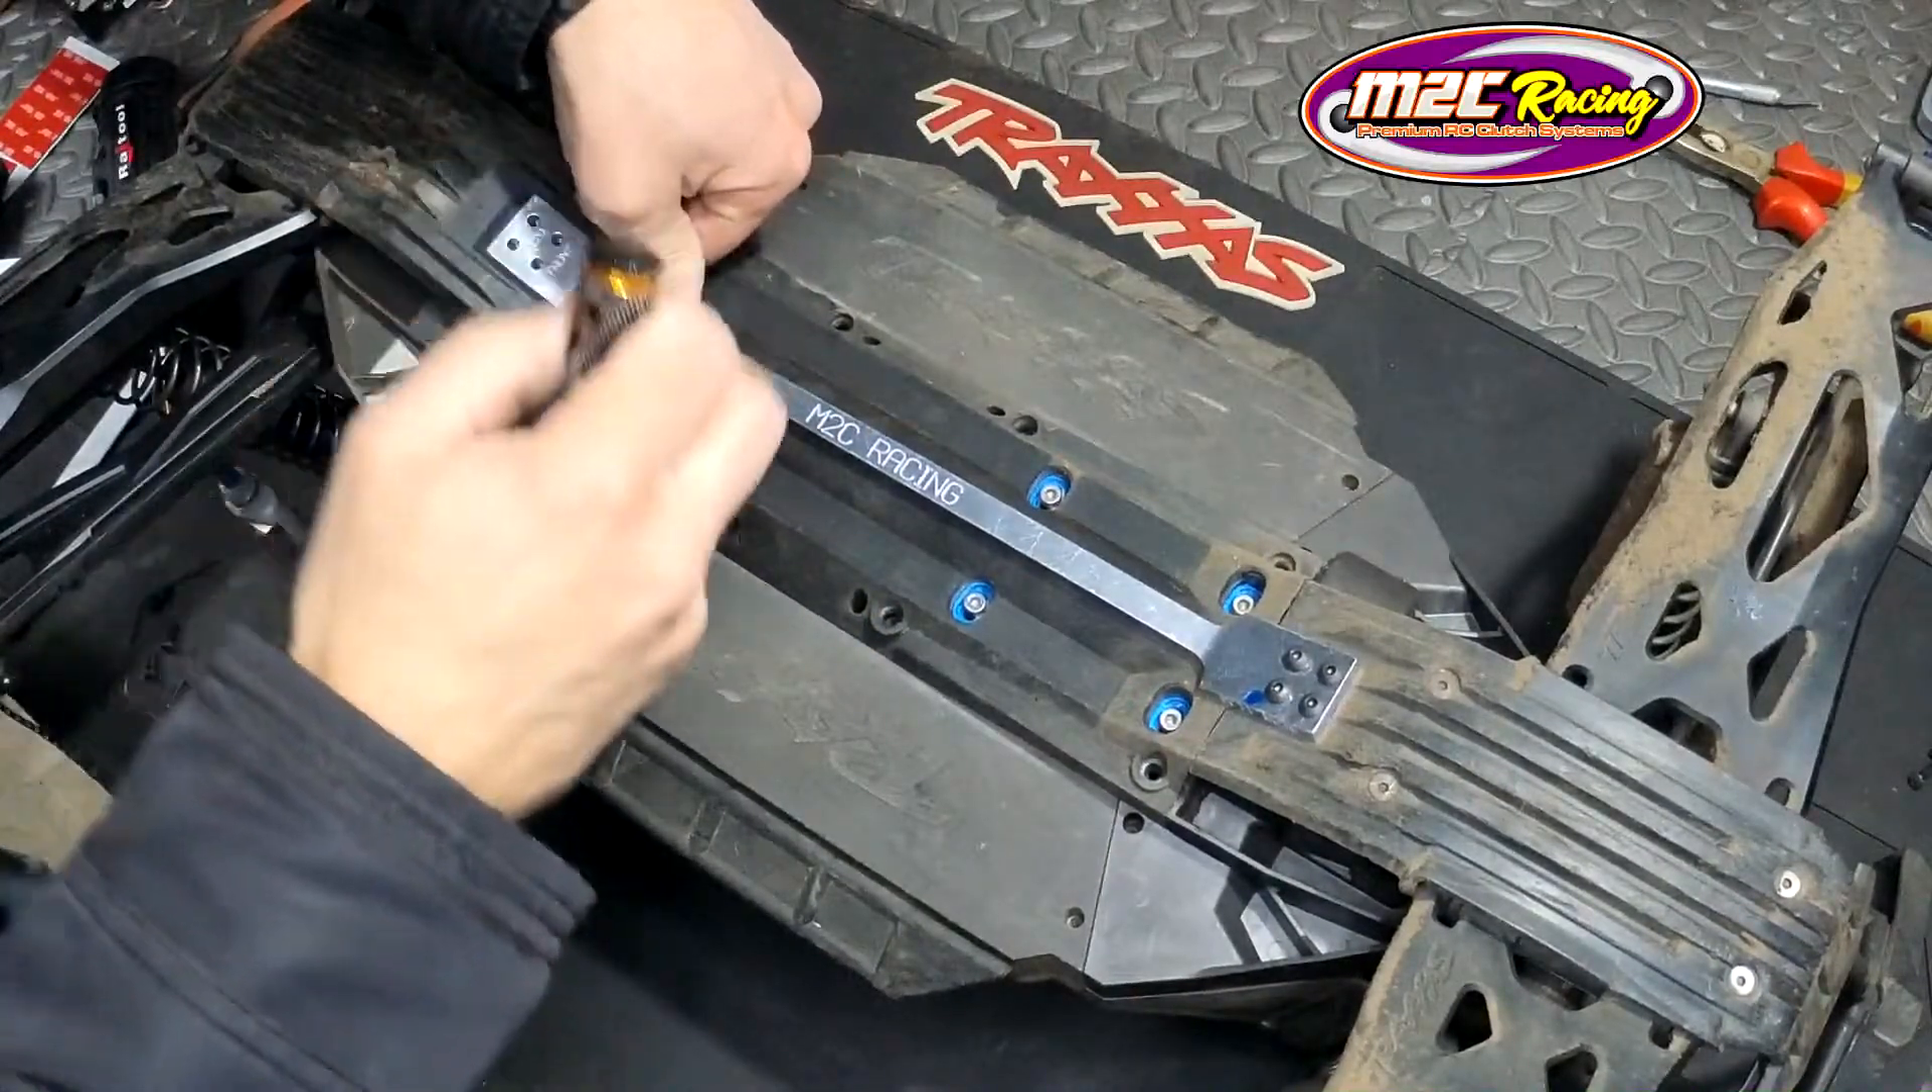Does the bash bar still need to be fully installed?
Yes.